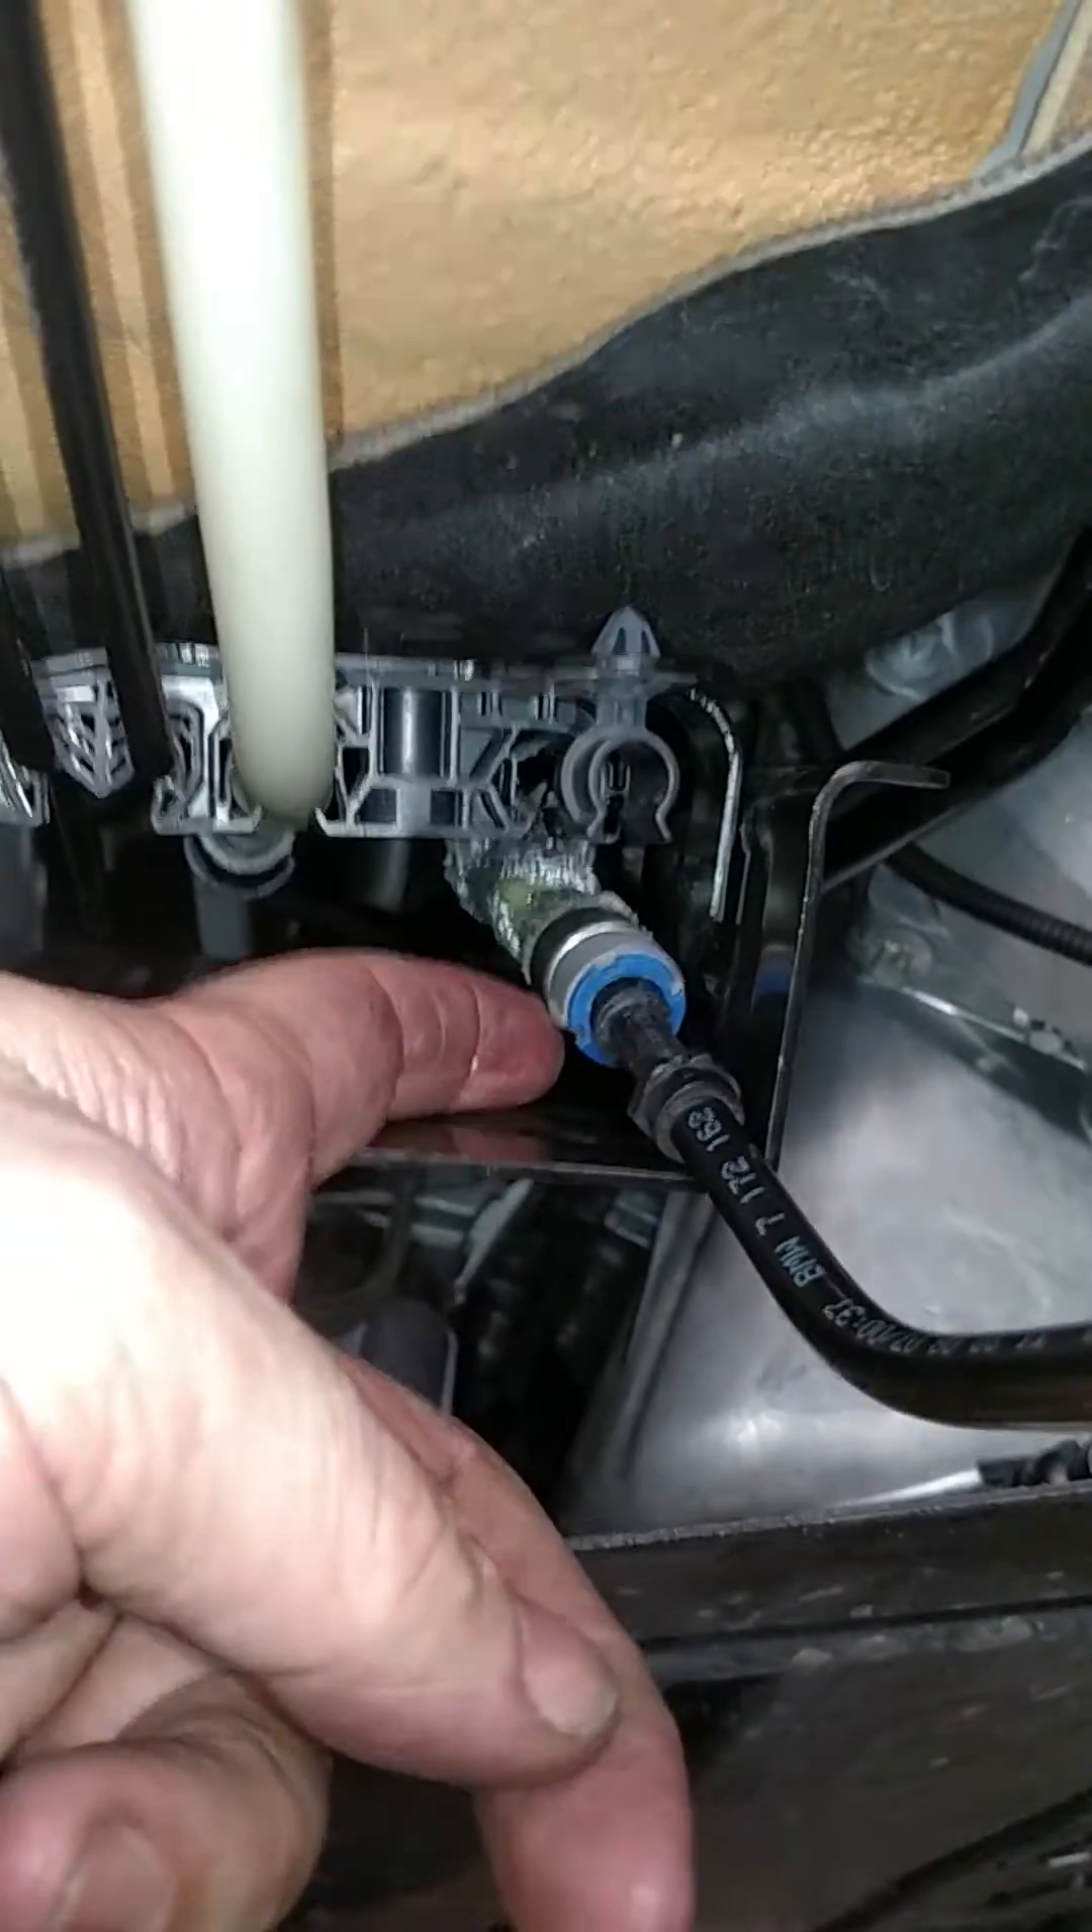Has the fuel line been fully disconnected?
No.